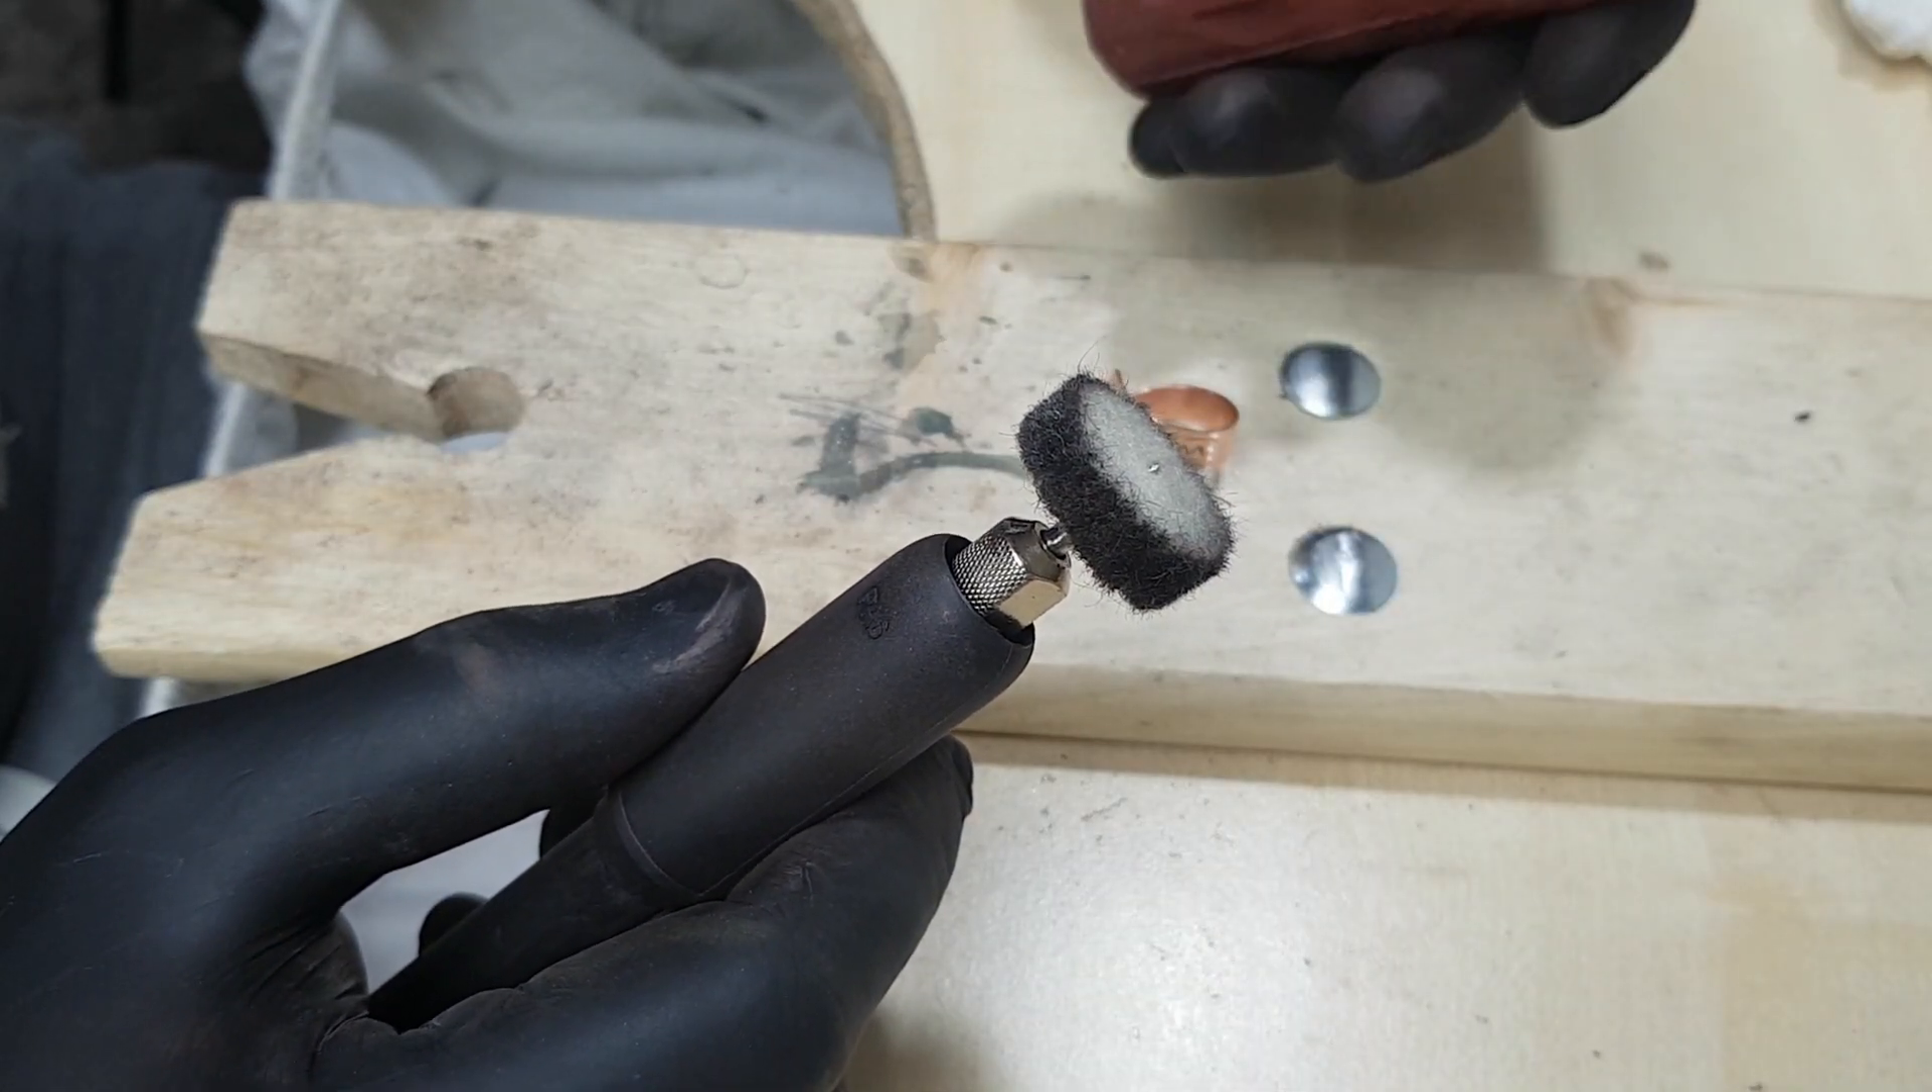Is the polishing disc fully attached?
Yes.